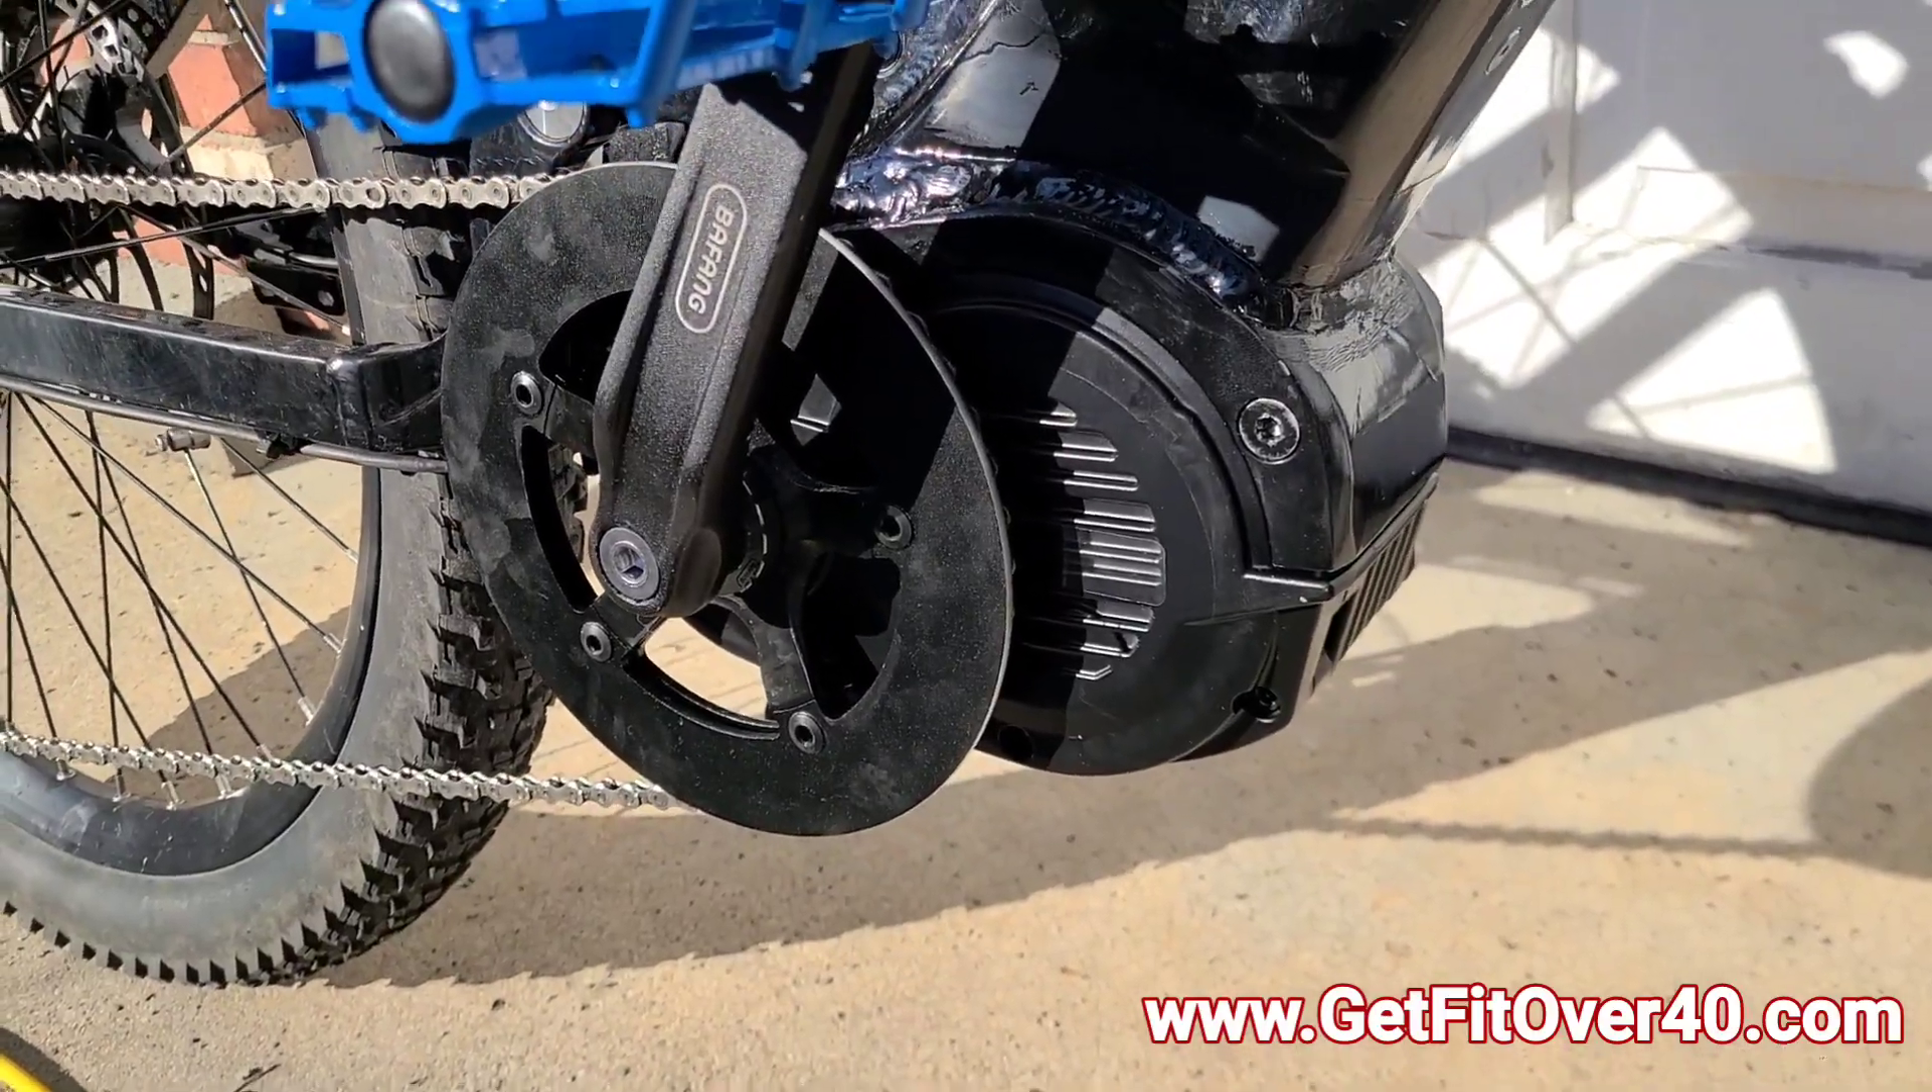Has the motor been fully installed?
Yes.